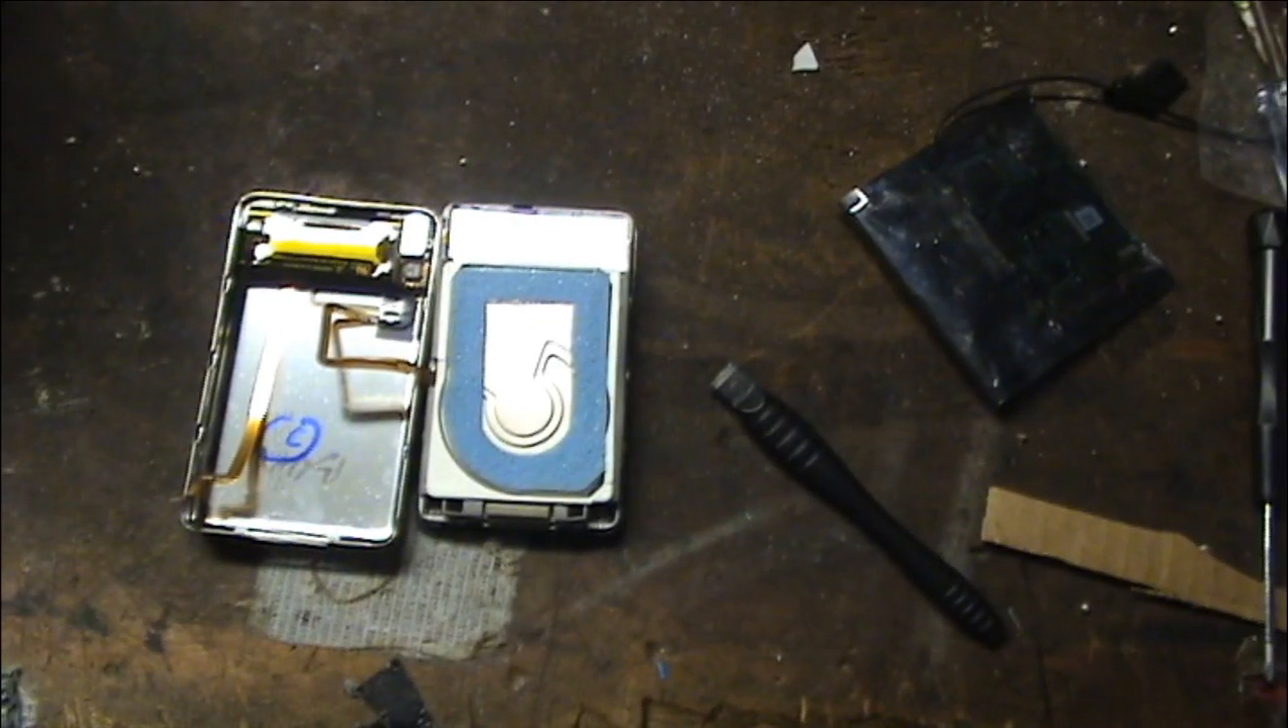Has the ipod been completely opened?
Yes.